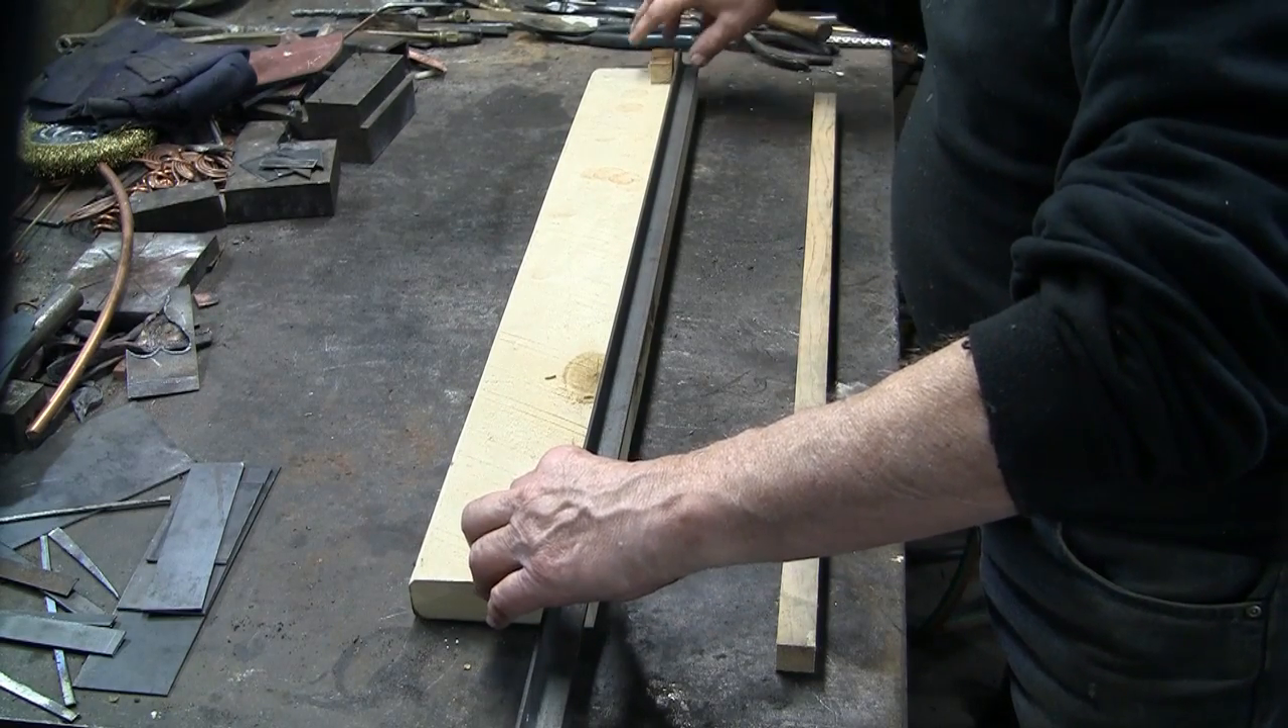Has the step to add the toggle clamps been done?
No.